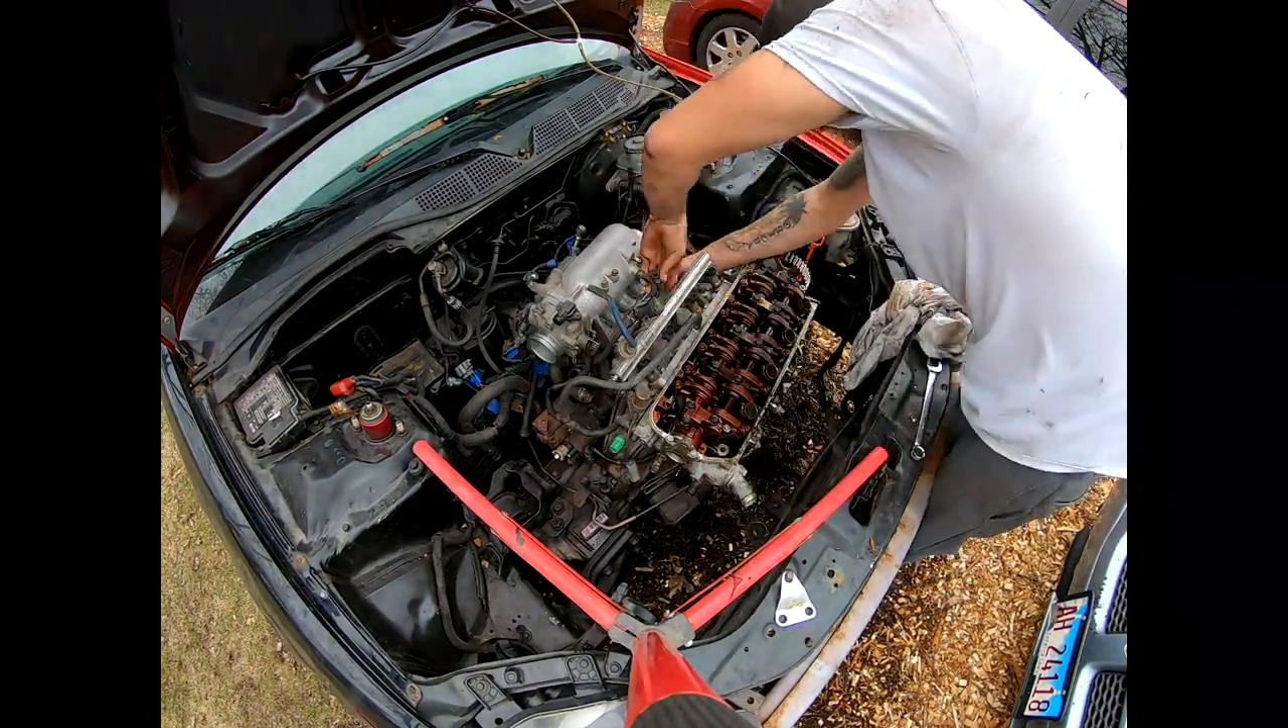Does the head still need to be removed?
Yes.